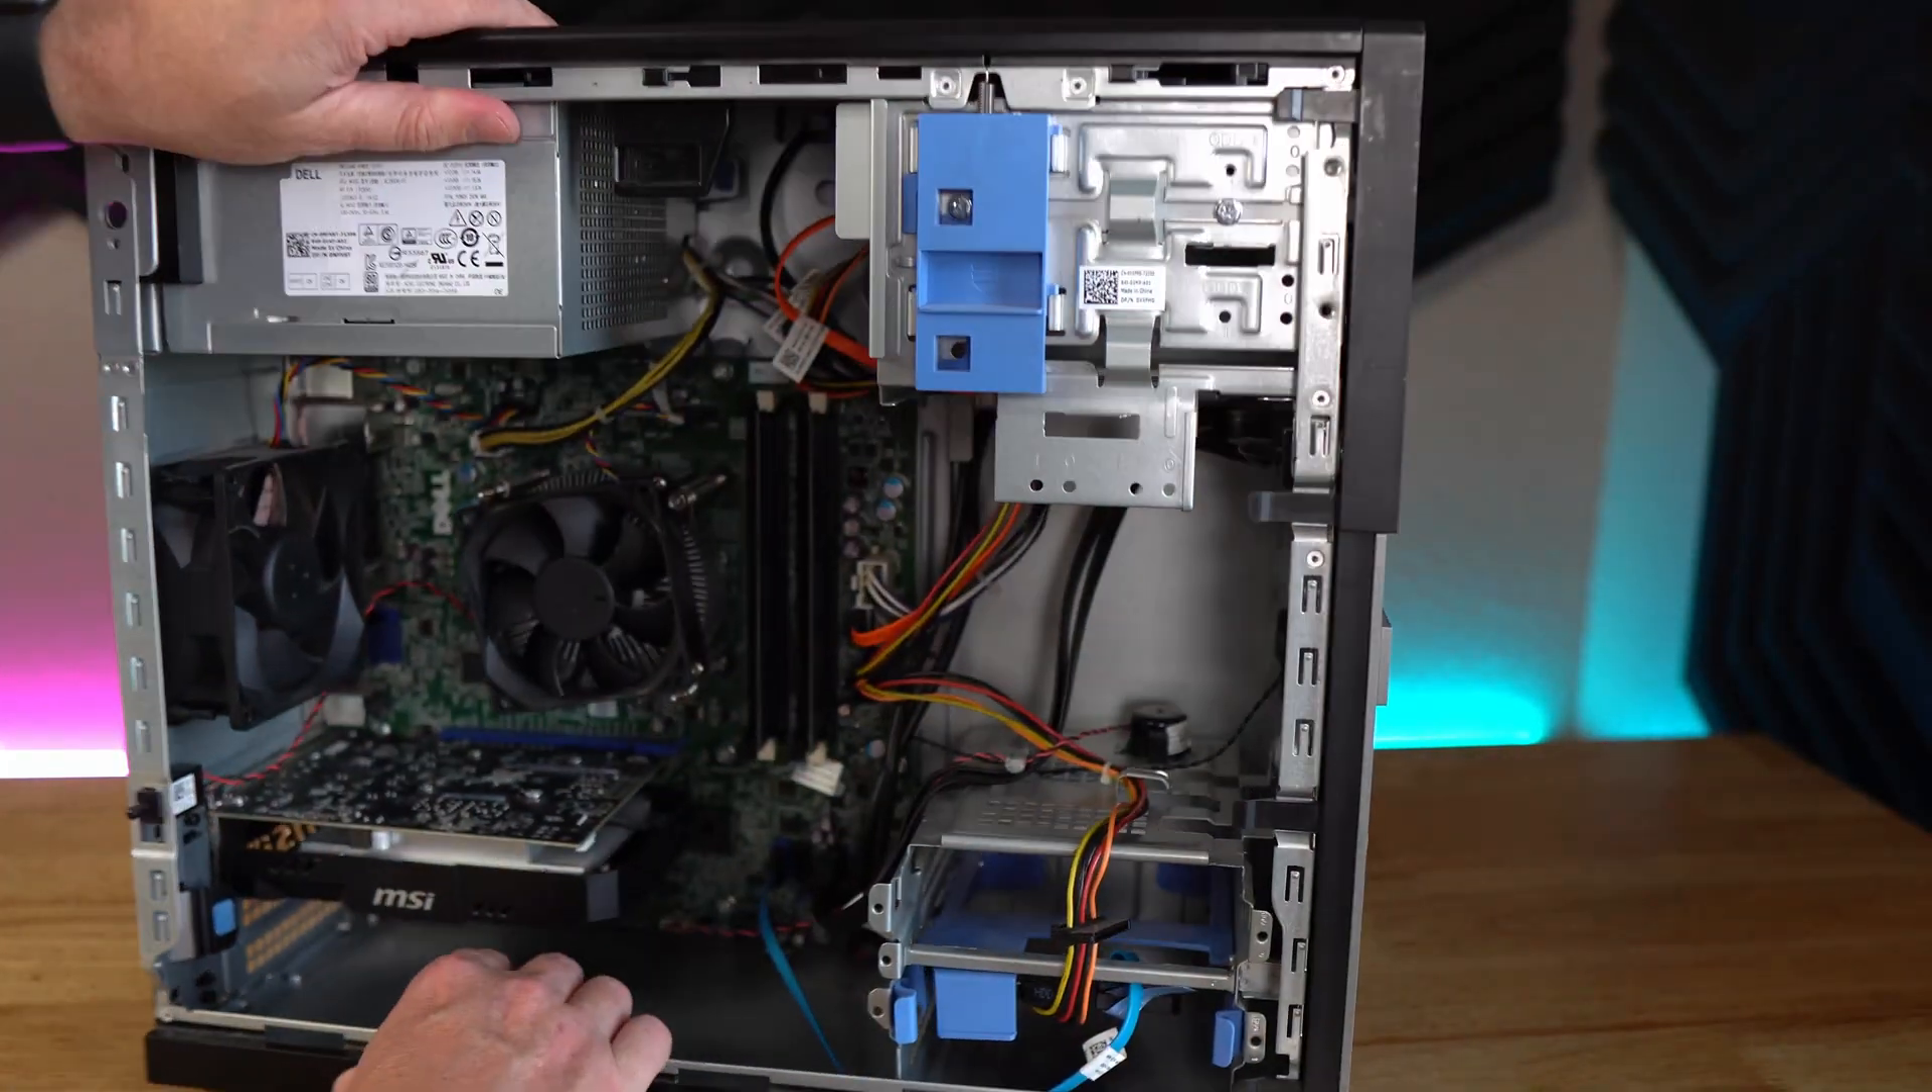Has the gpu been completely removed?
No.